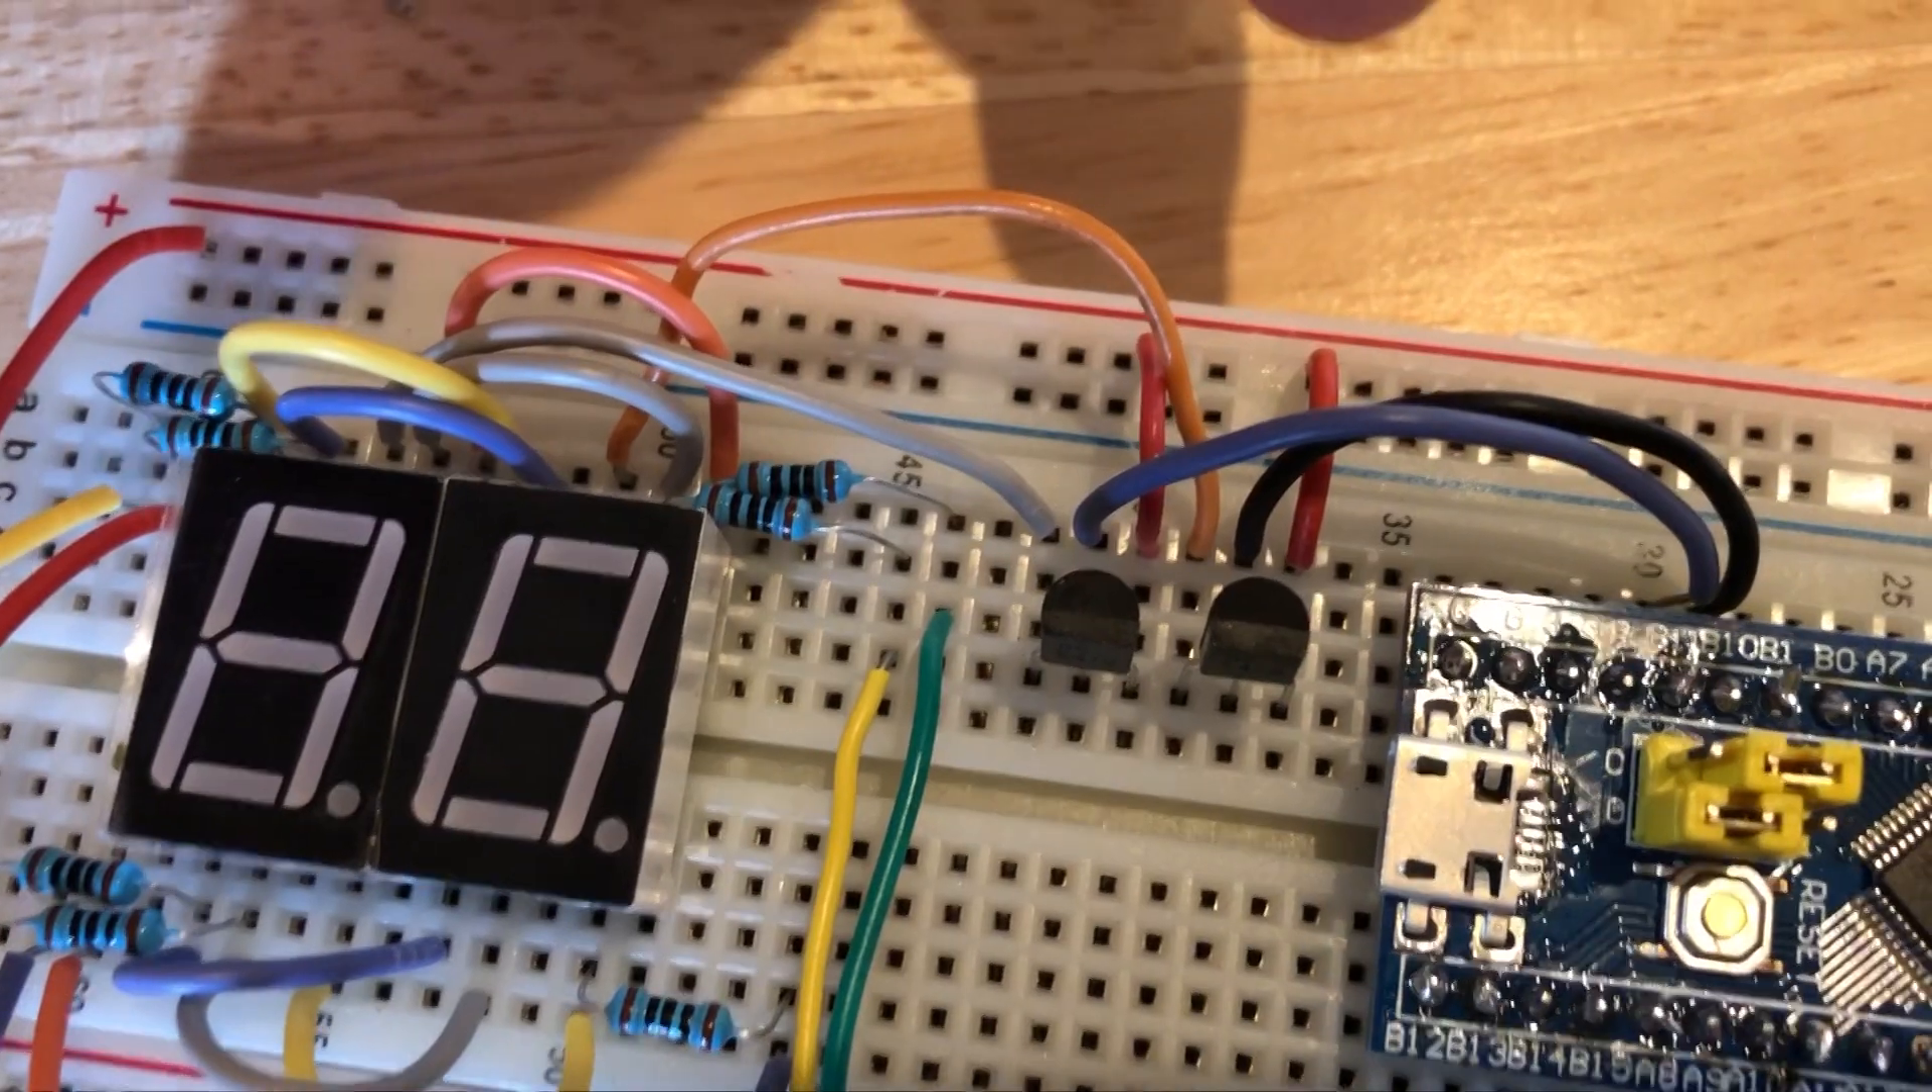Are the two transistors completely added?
Yes.